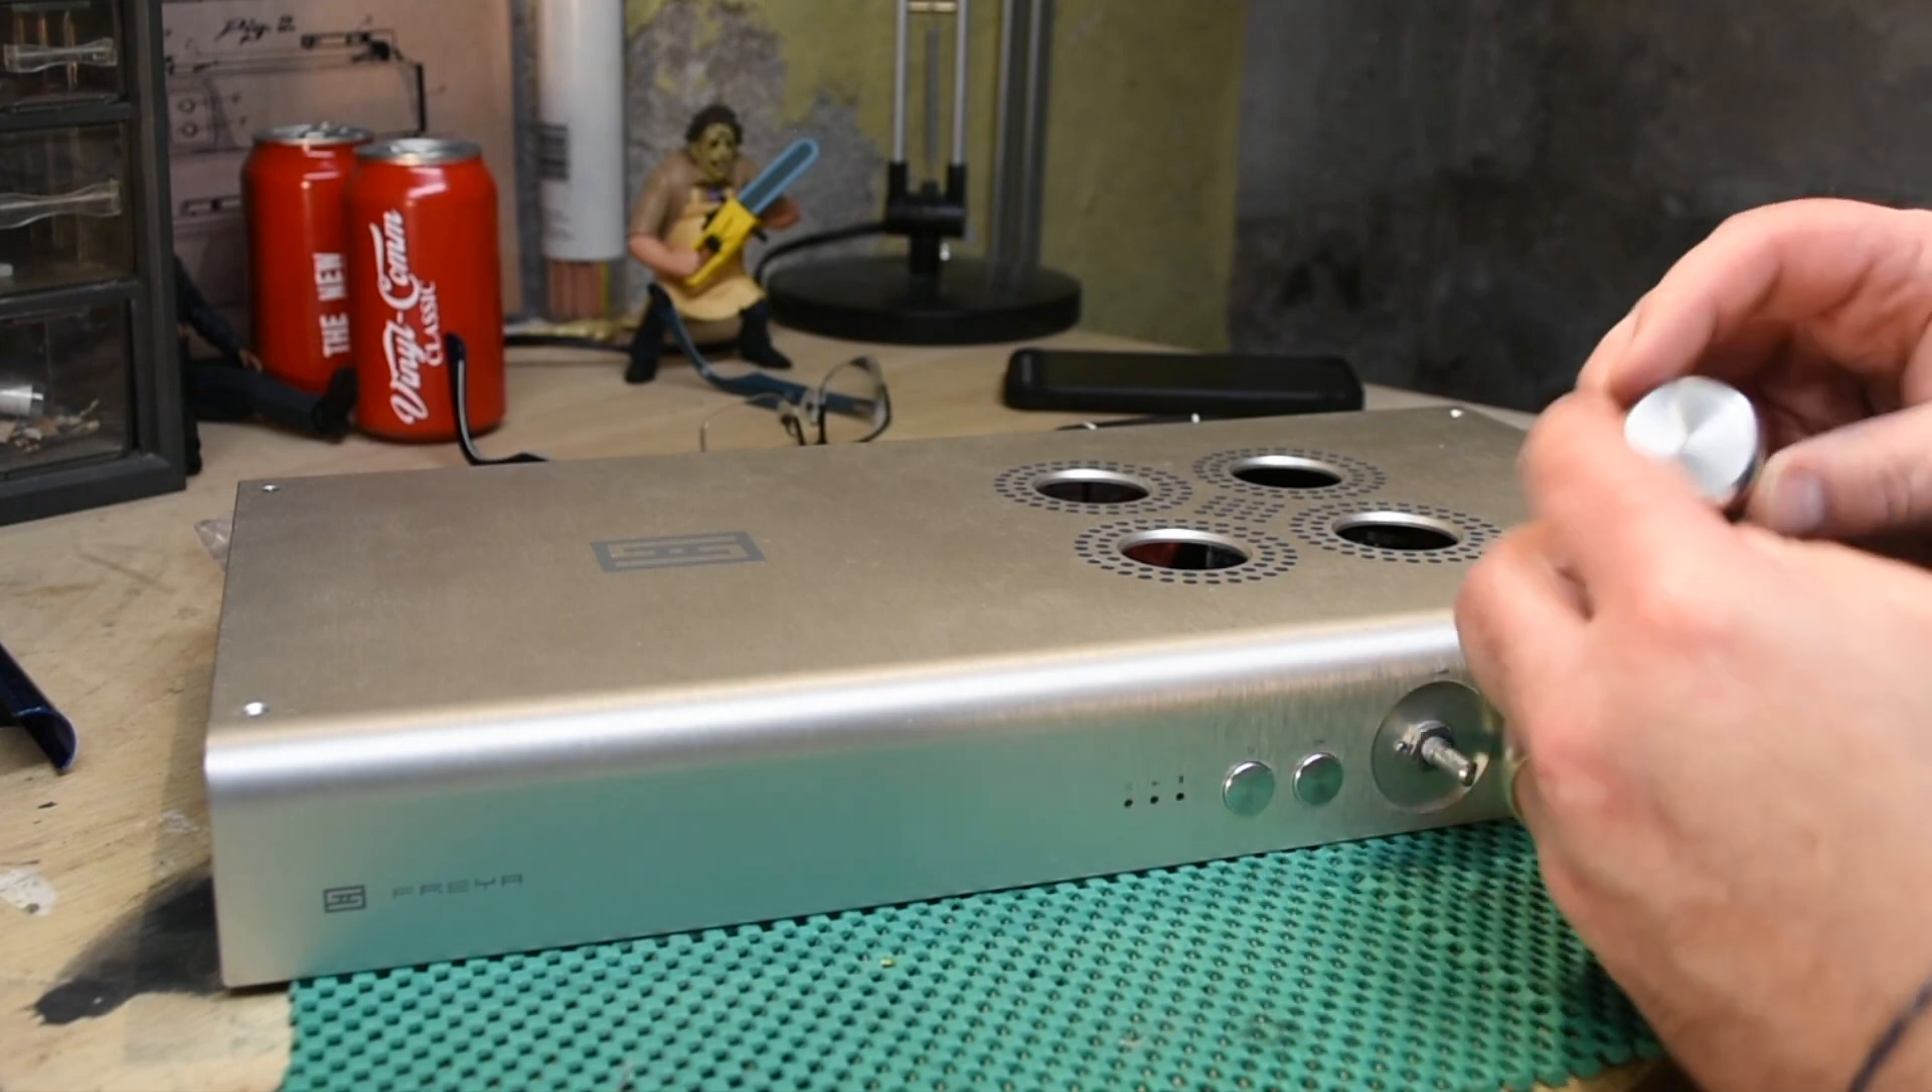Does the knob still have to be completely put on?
Yes.